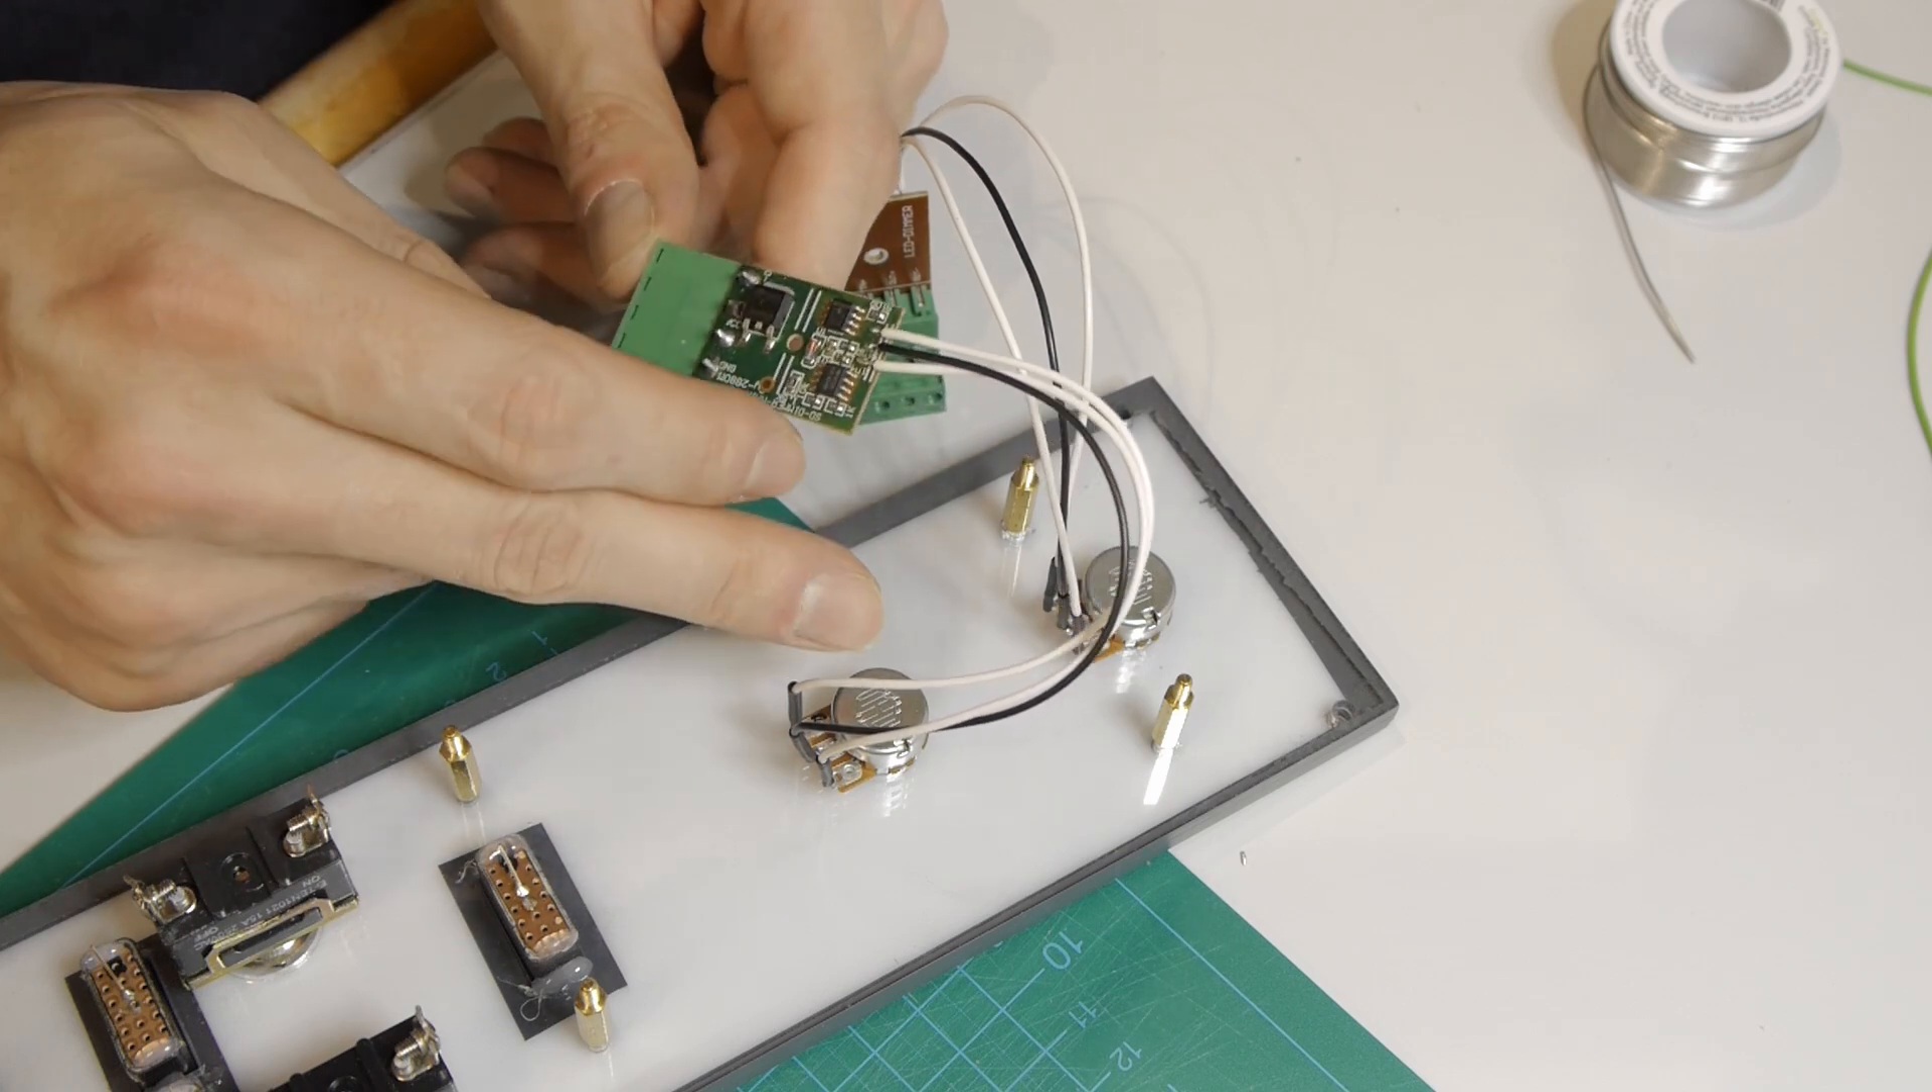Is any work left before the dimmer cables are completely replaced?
No.